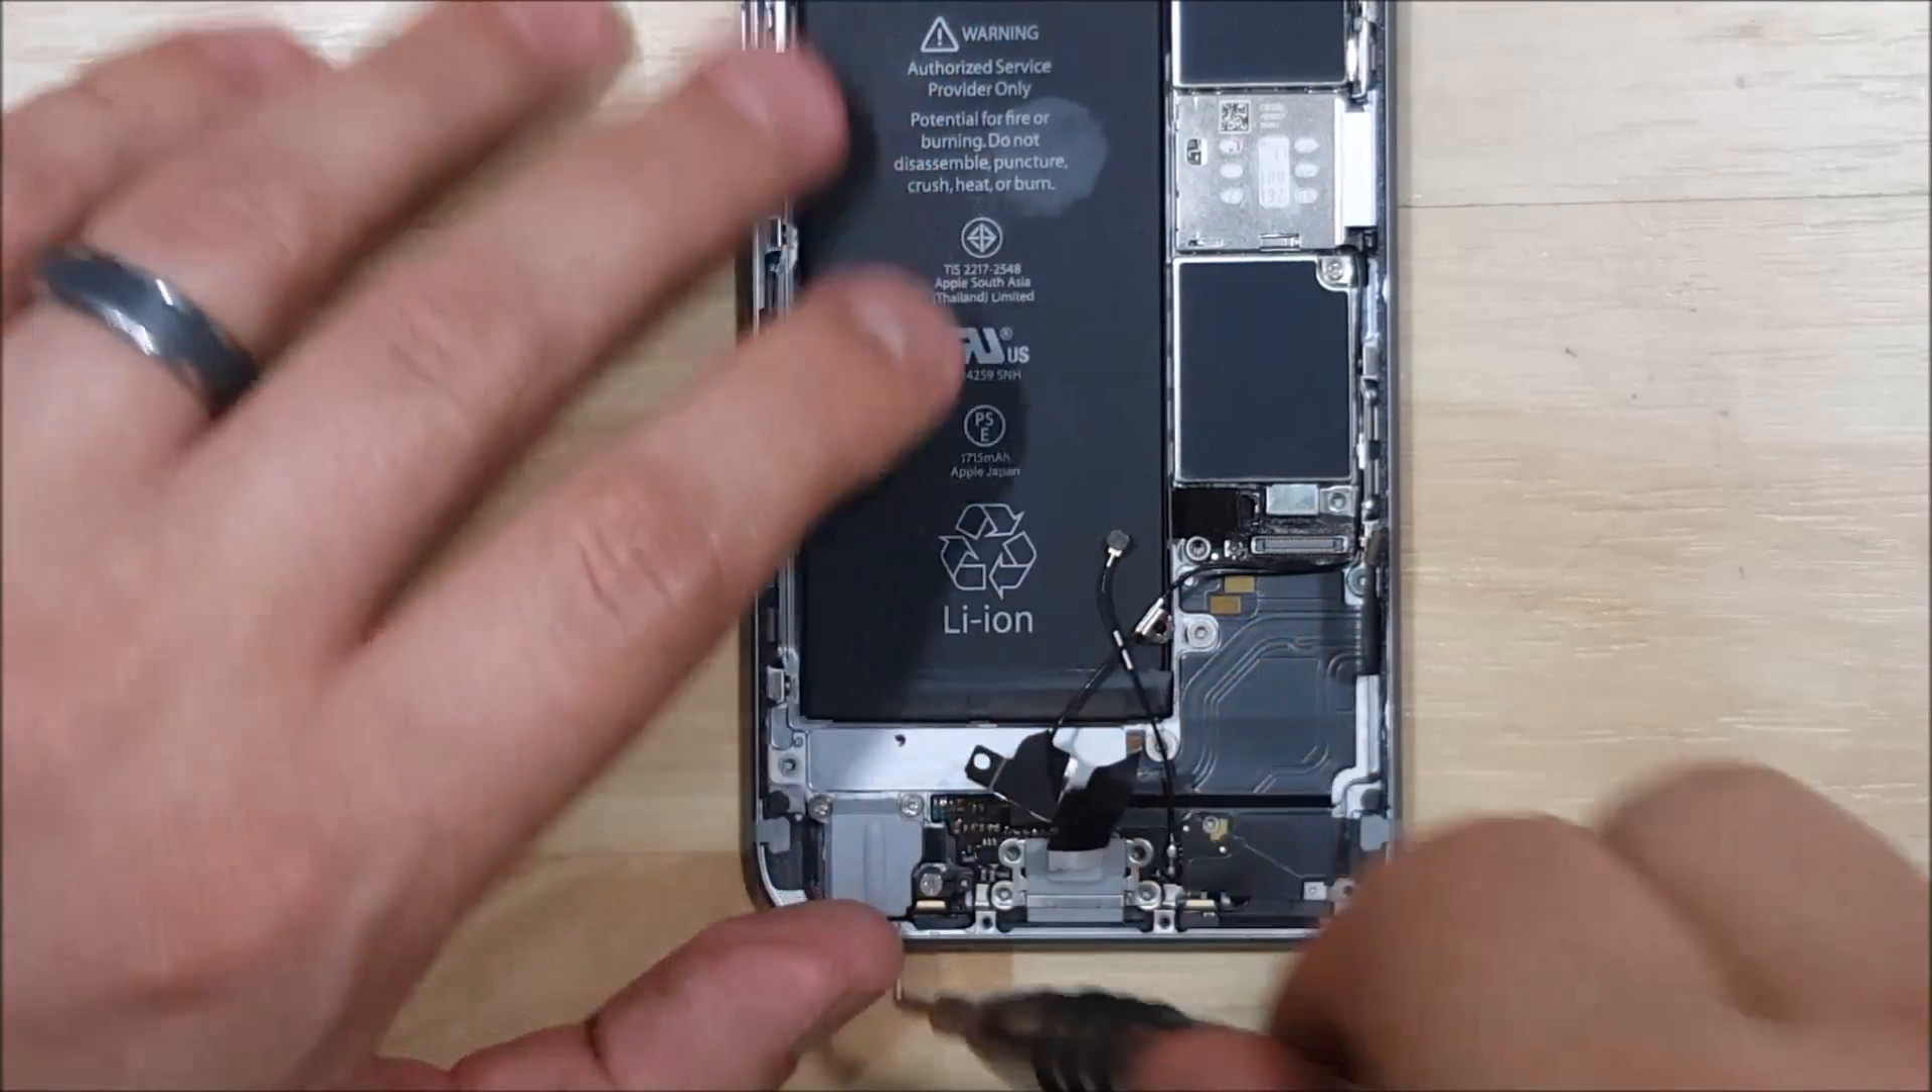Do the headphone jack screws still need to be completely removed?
Yes.